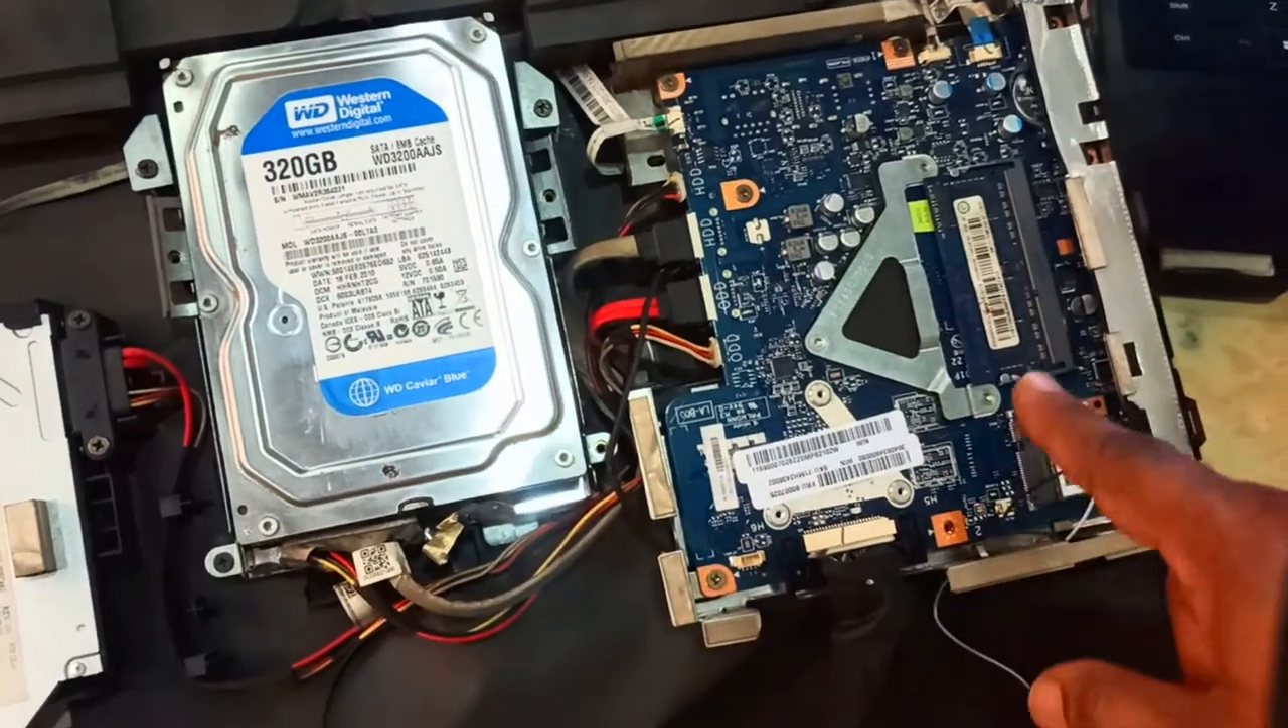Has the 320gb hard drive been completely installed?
Yes.